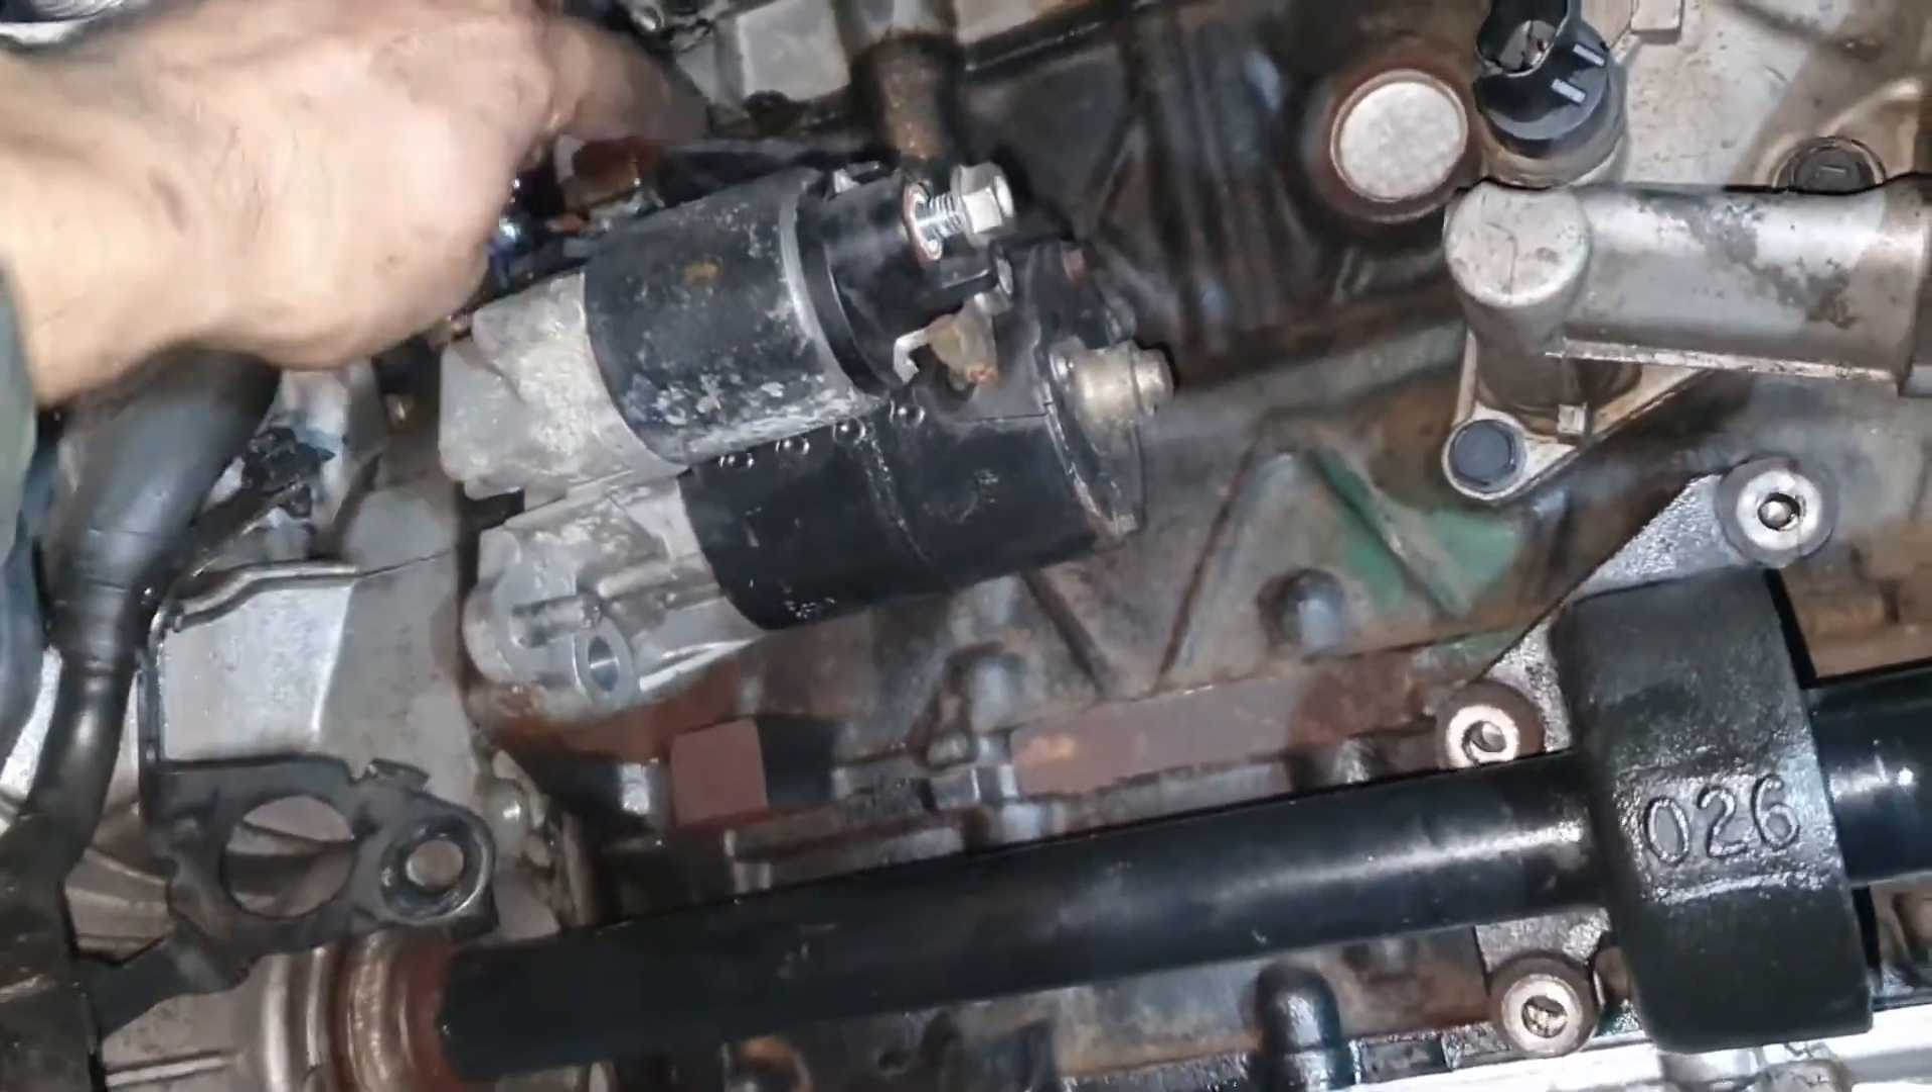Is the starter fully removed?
No.